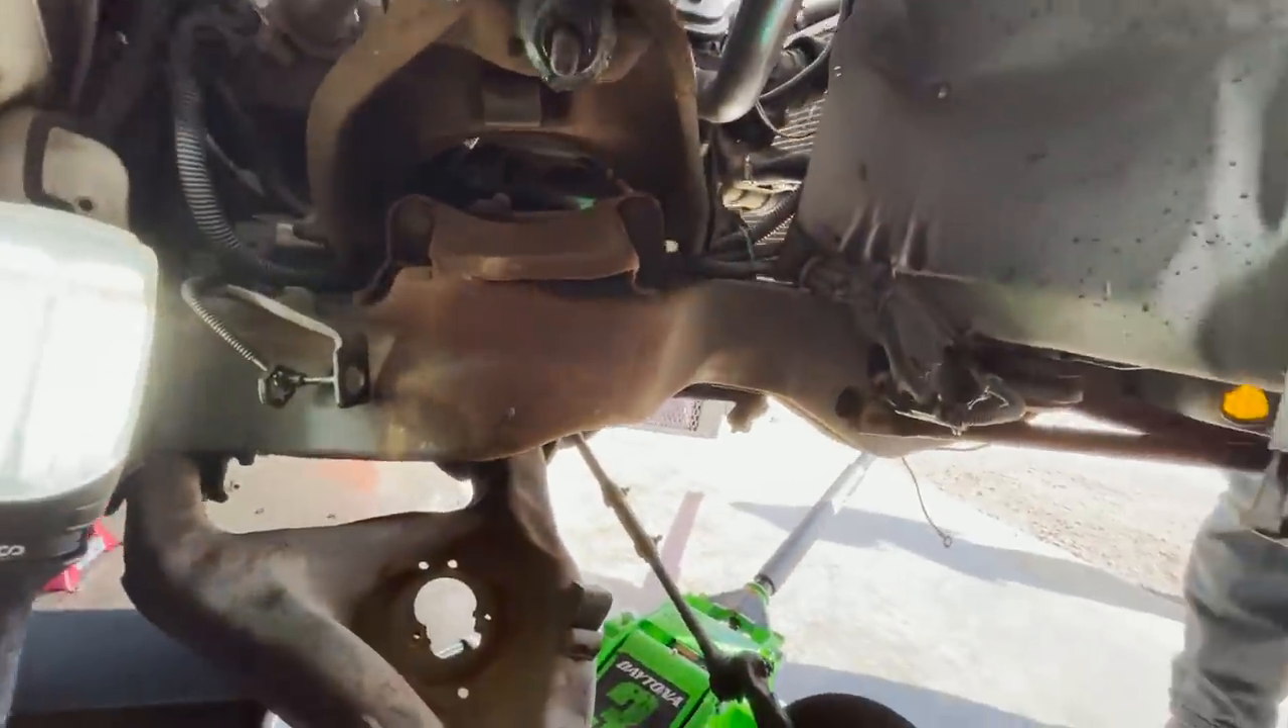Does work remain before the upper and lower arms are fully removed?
Yes.